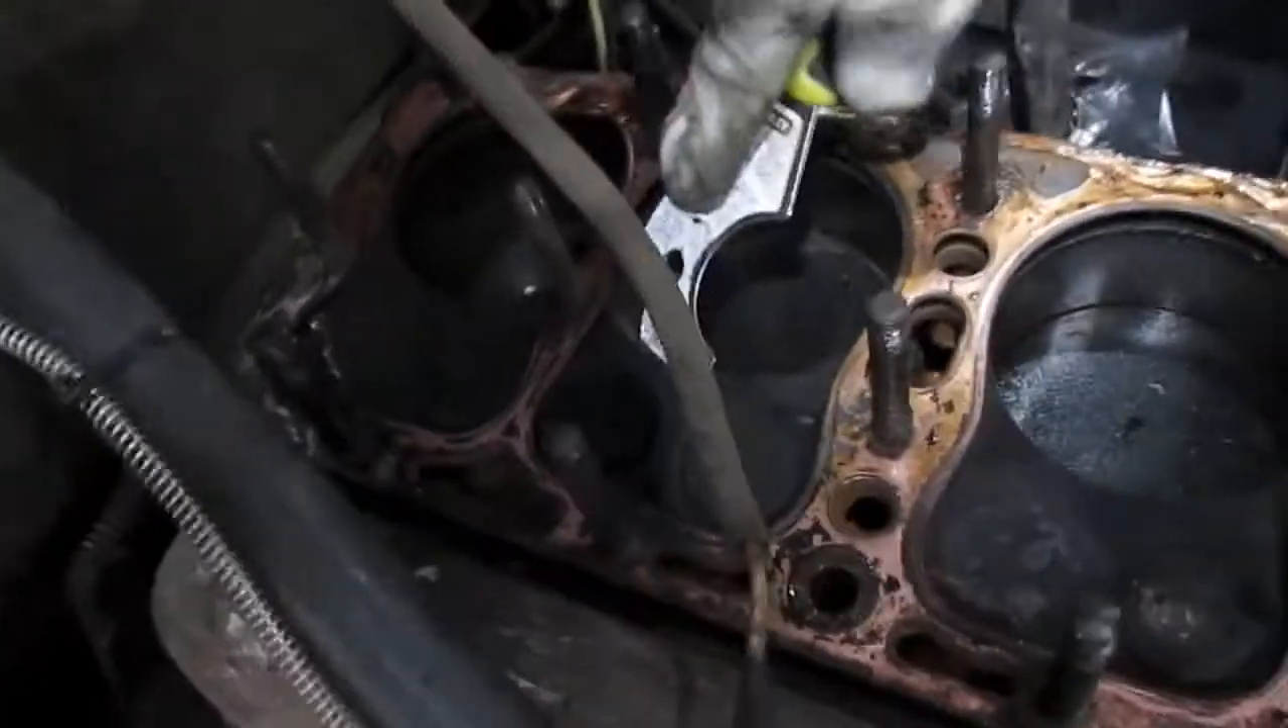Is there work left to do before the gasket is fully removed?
Yes.